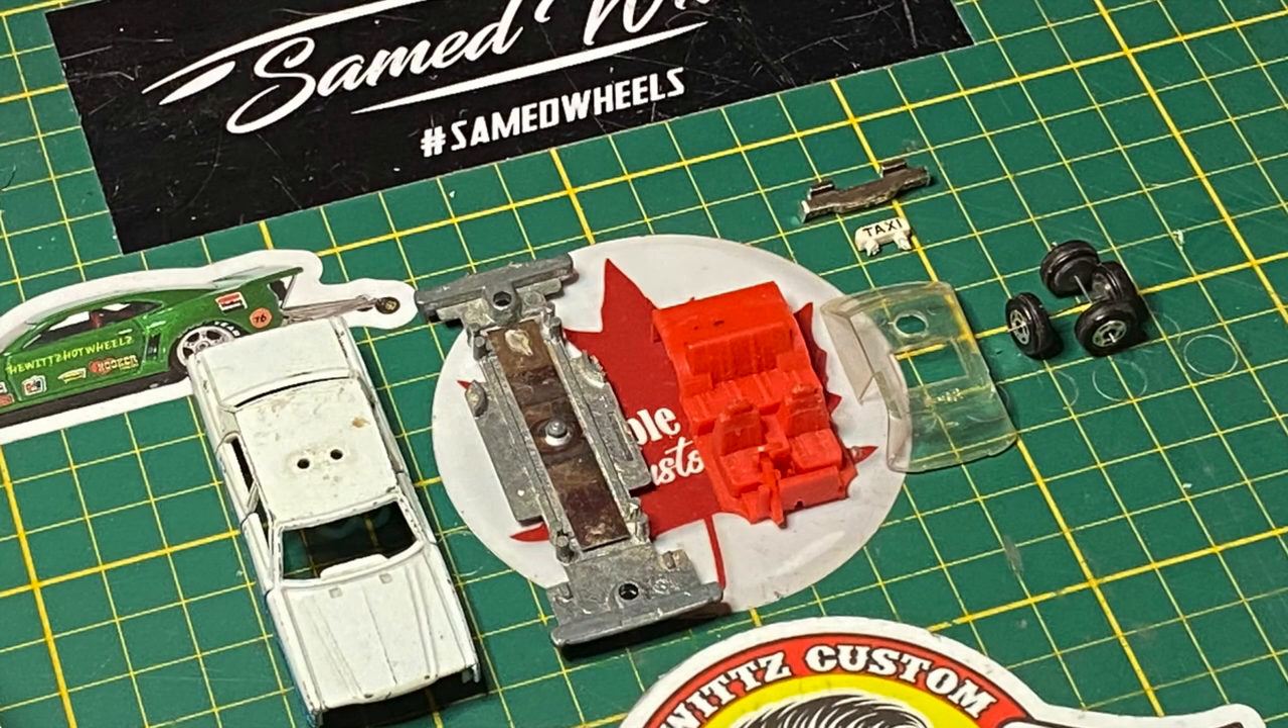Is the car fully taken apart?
Yes.